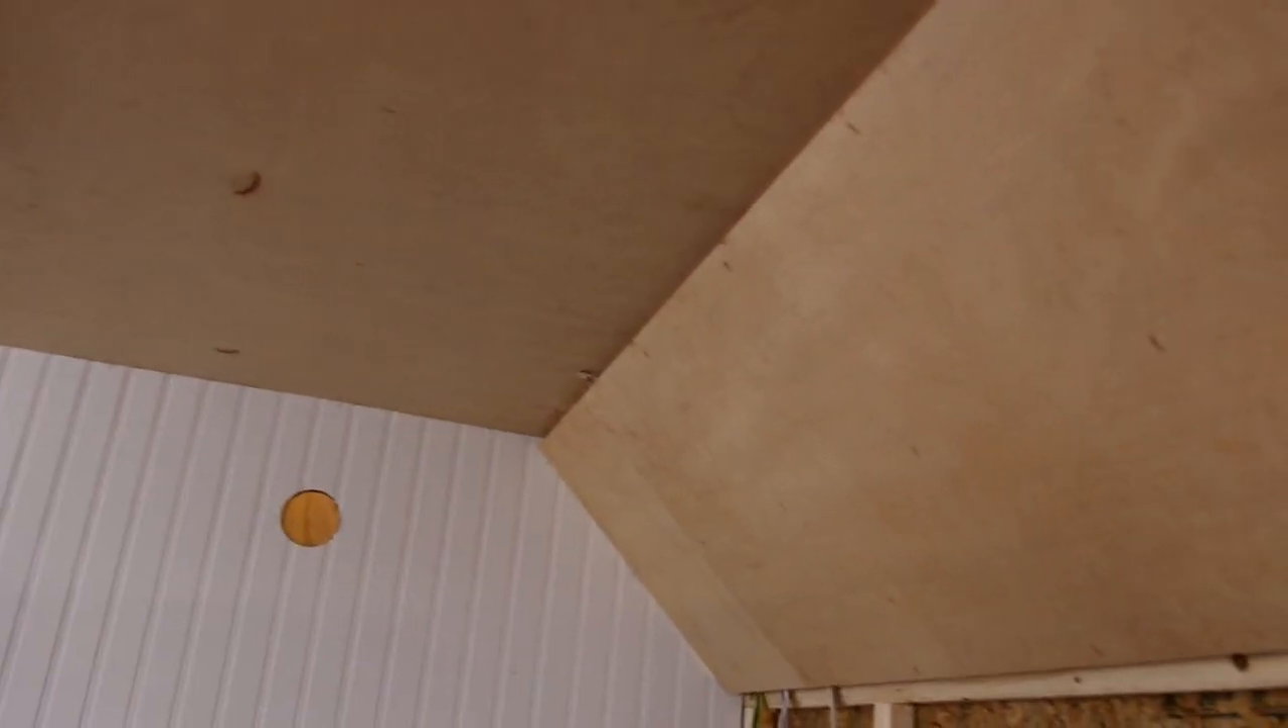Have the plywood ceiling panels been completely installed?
Yes.